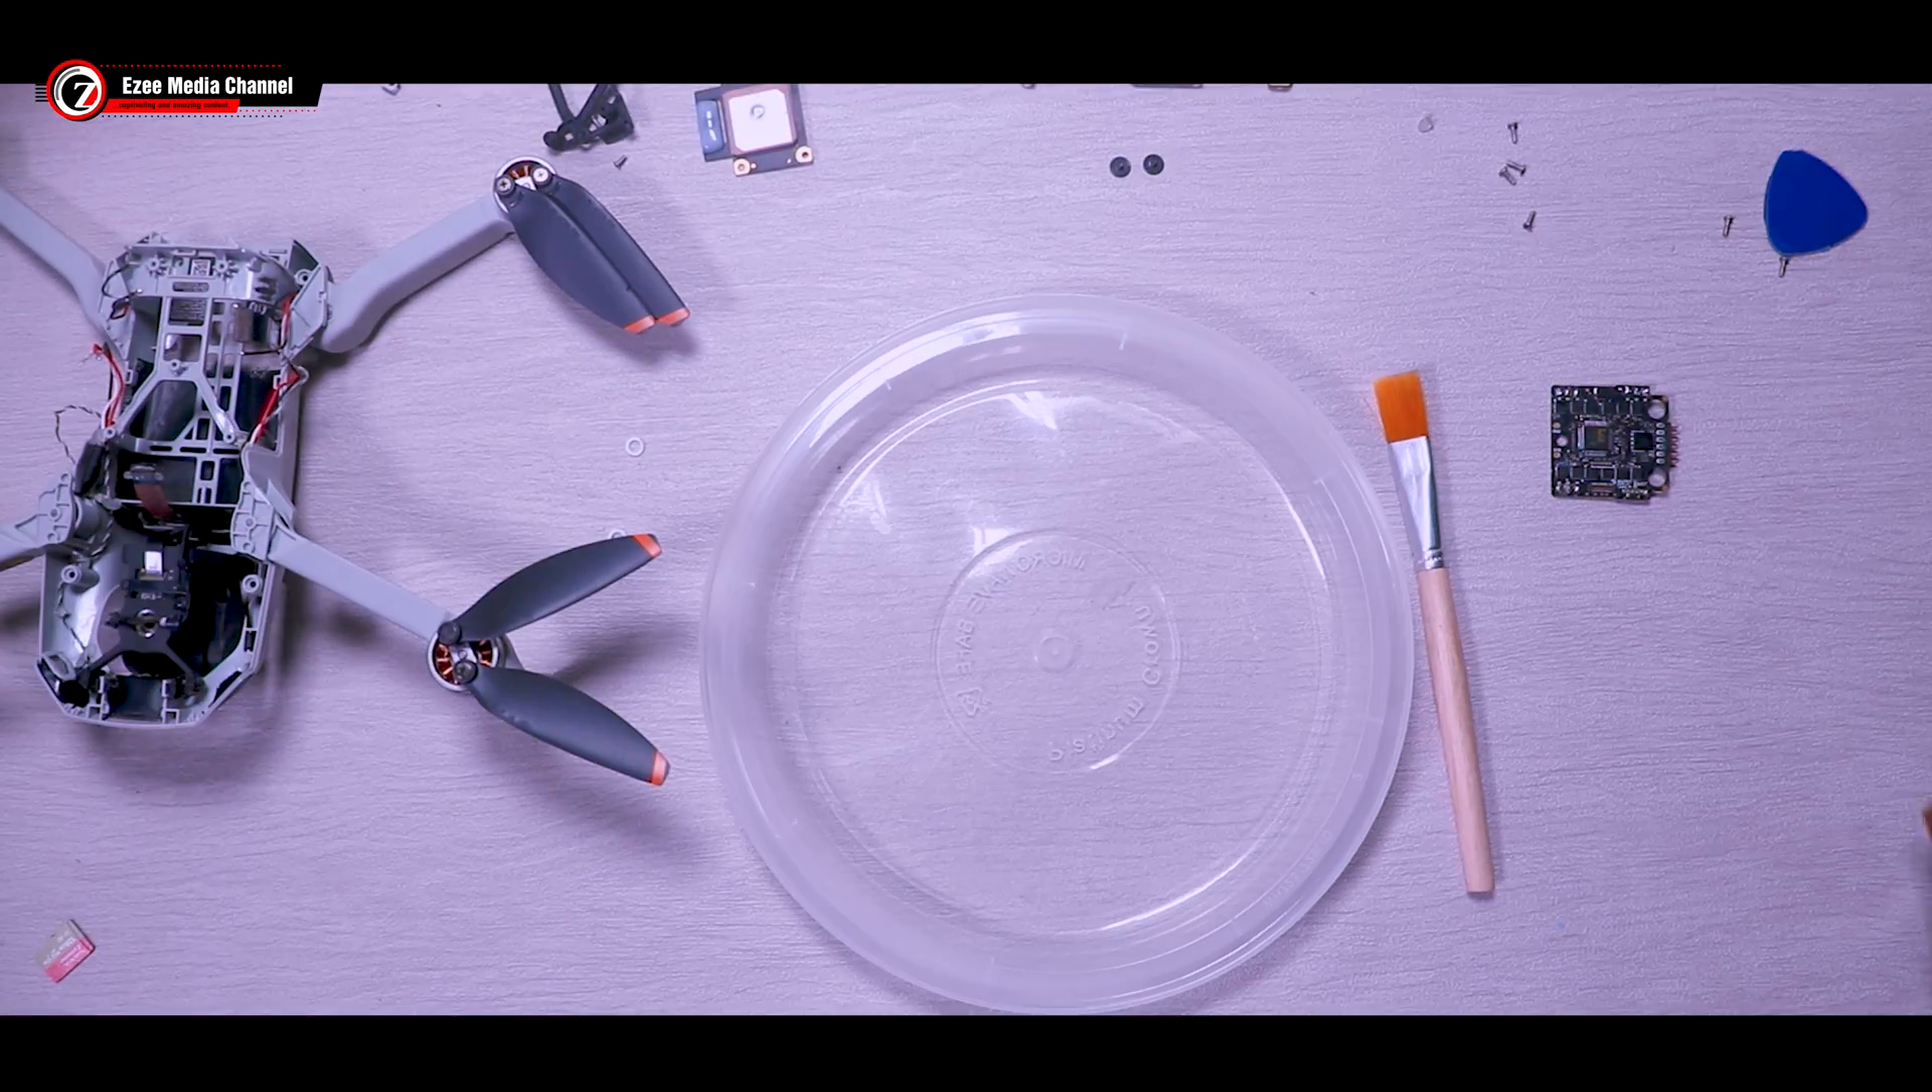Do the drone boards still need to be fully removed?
No.